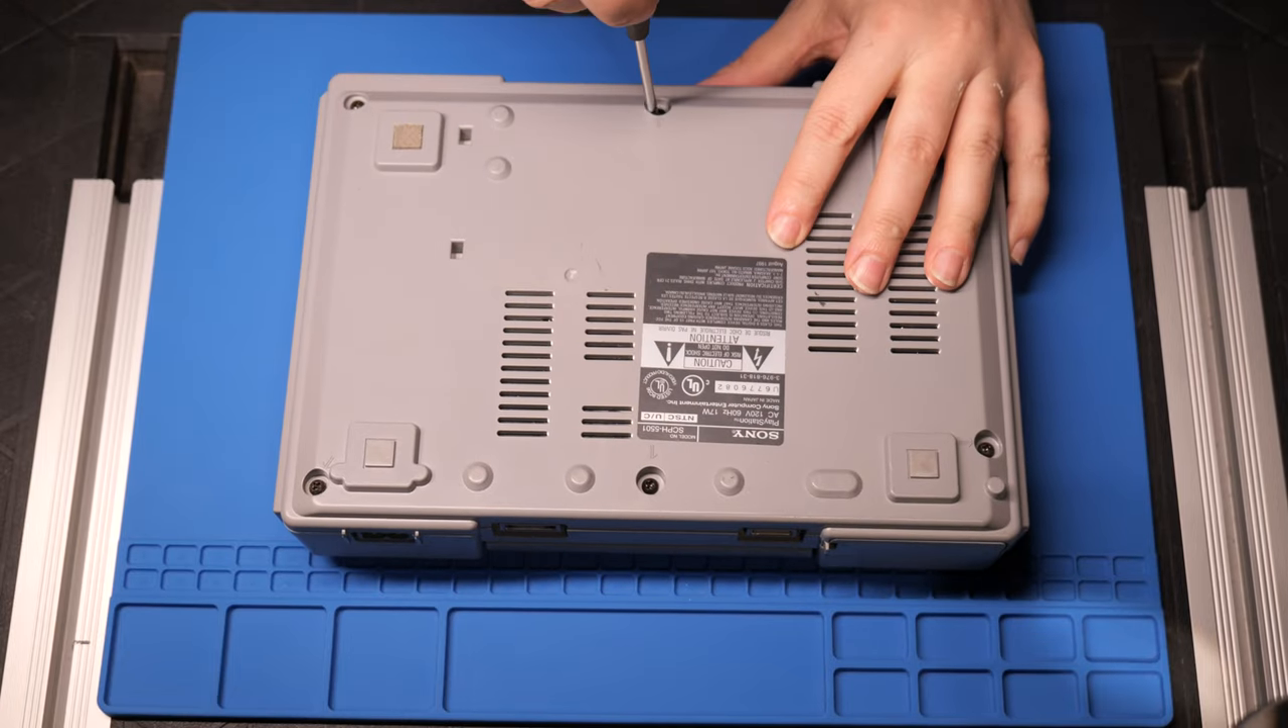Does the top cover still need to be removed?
Yes.